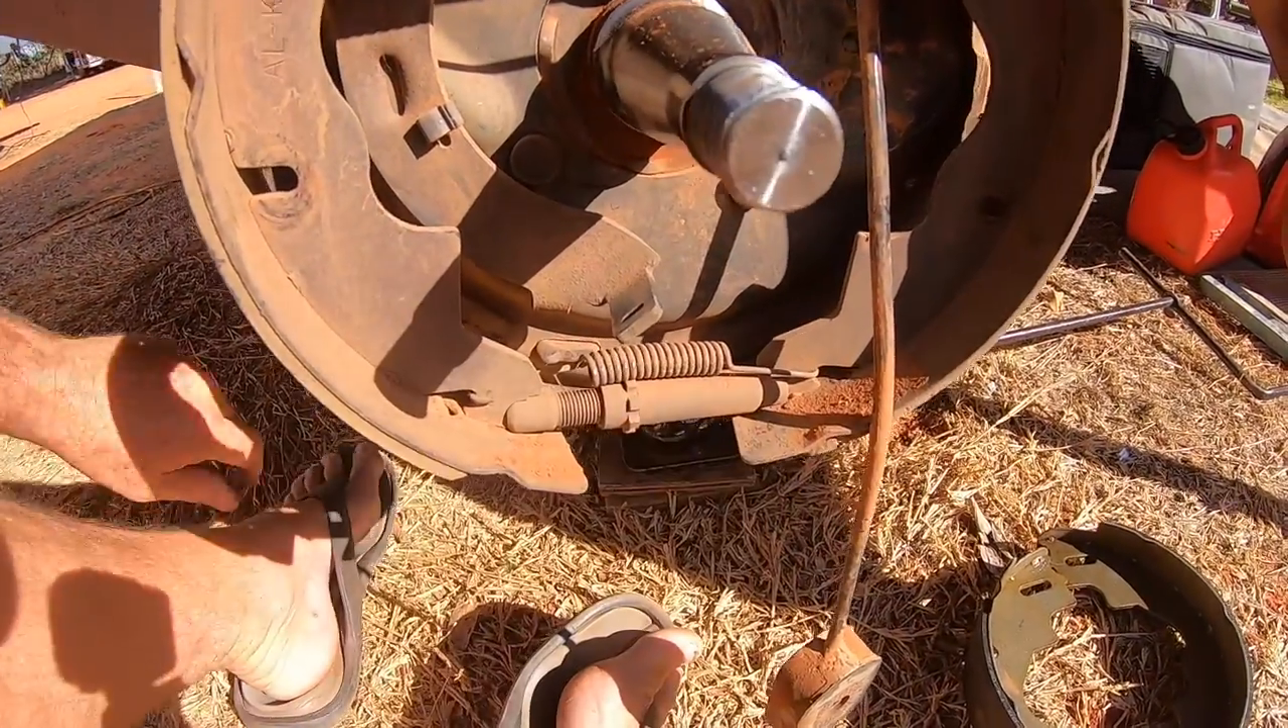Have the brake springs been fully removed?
No.